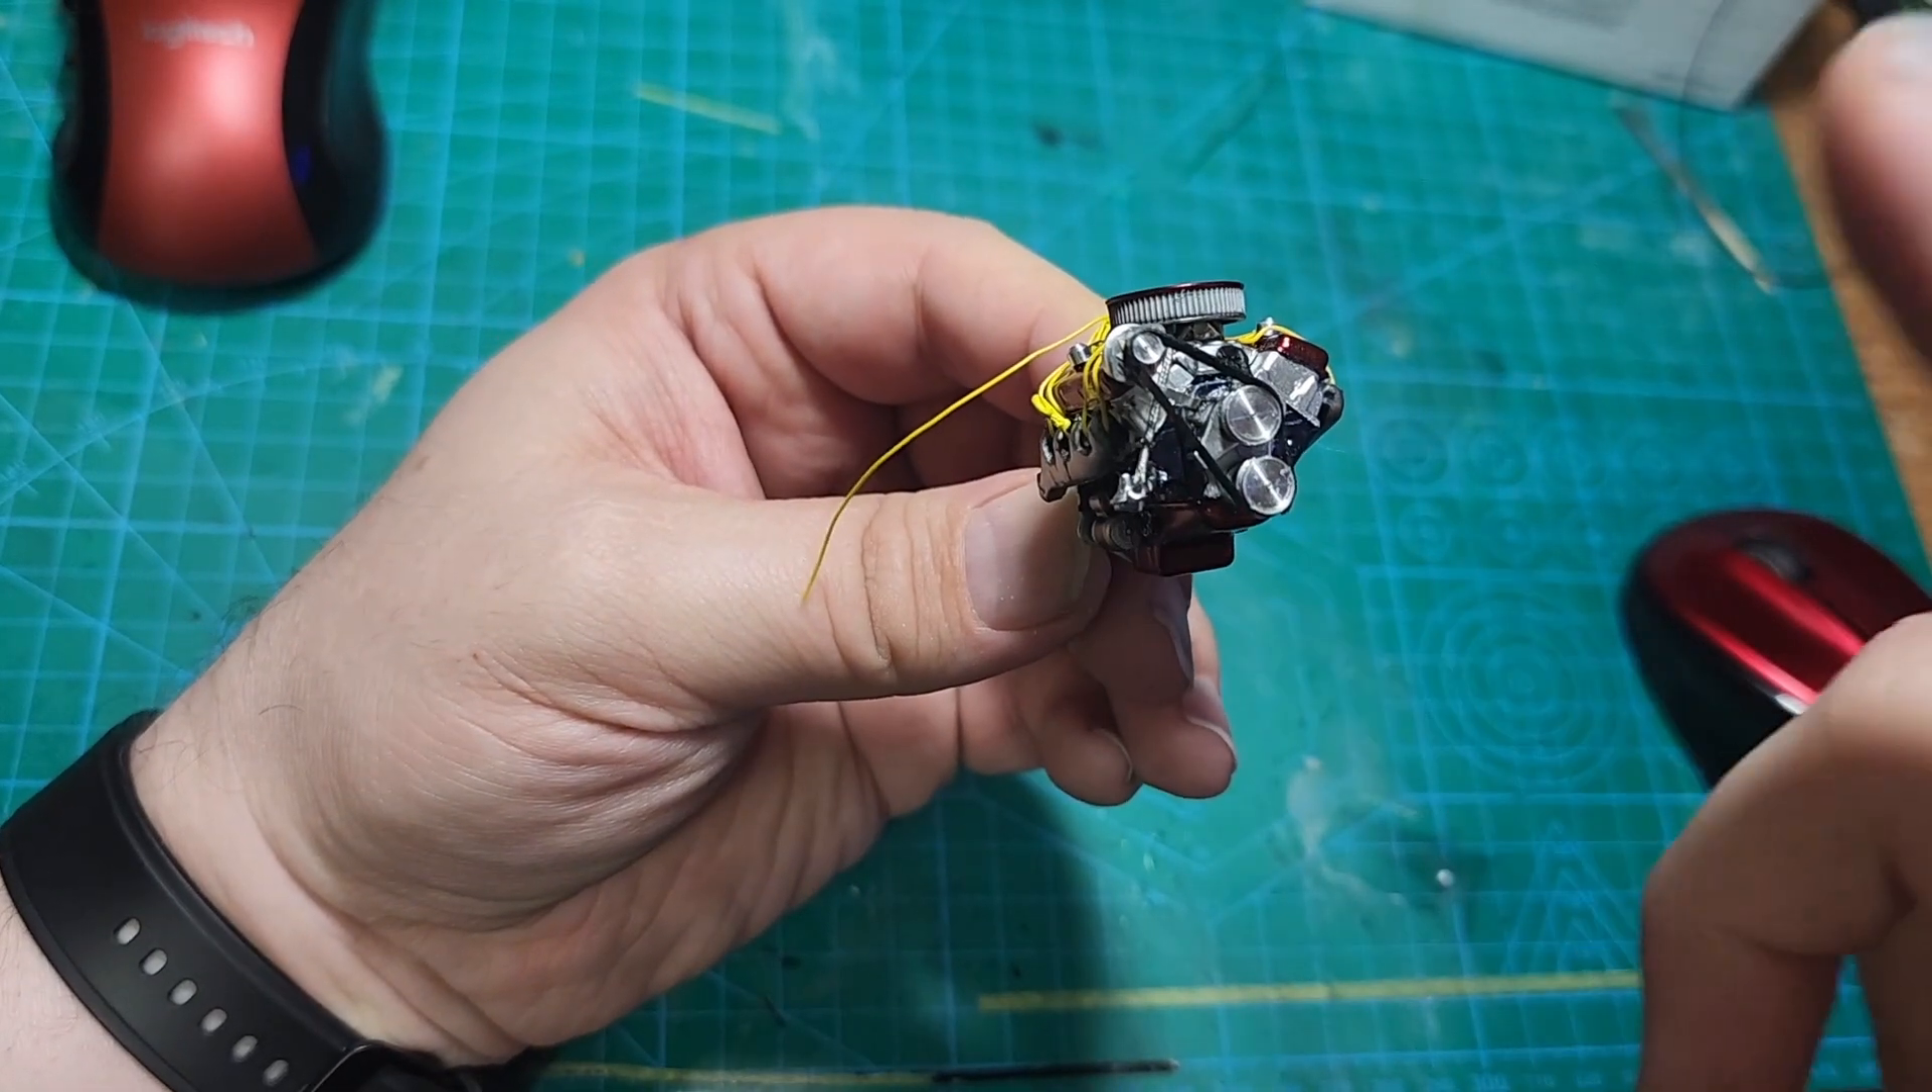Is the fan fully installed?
No.